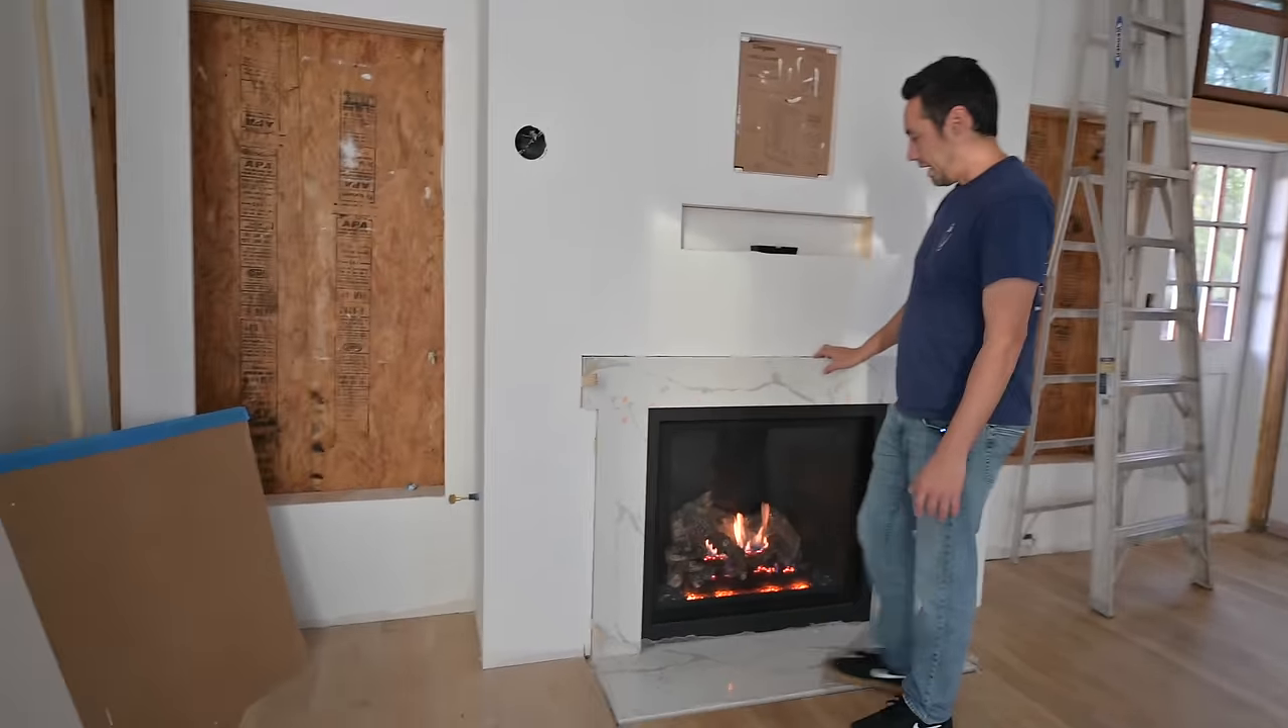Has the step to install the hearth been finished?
Yes.